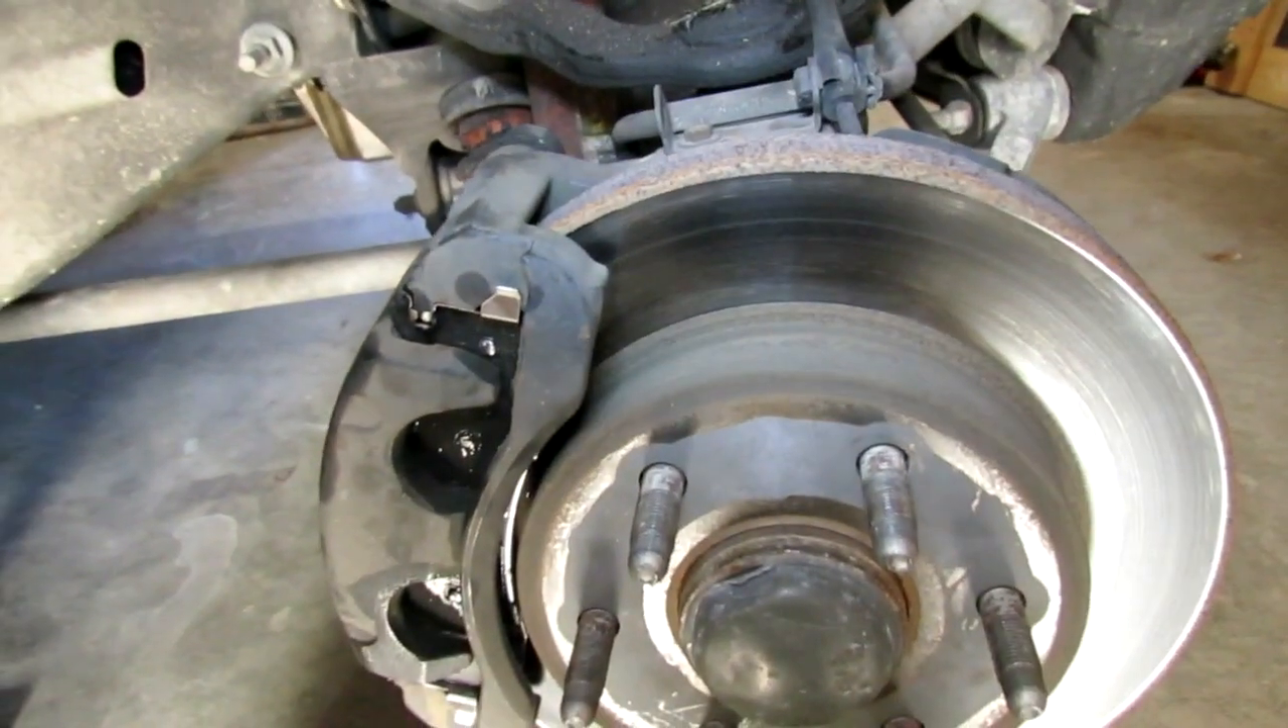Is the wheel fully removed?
Yes.